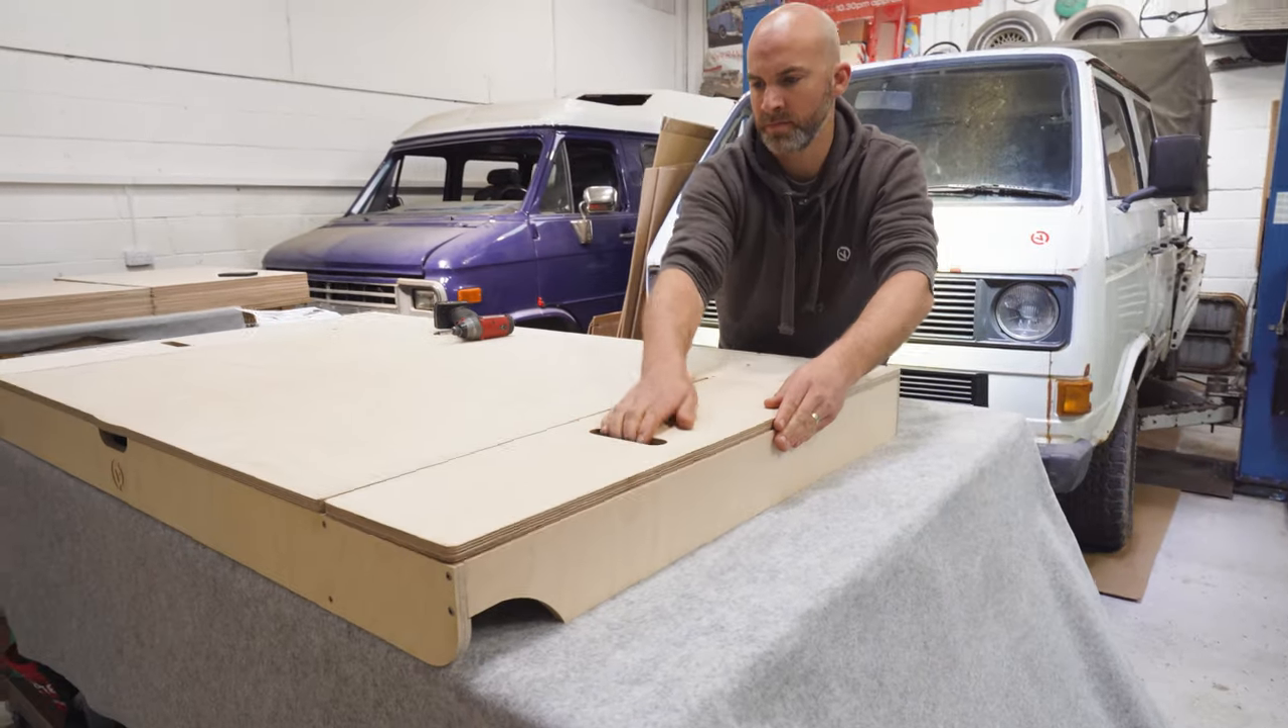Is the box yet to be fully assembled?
No.